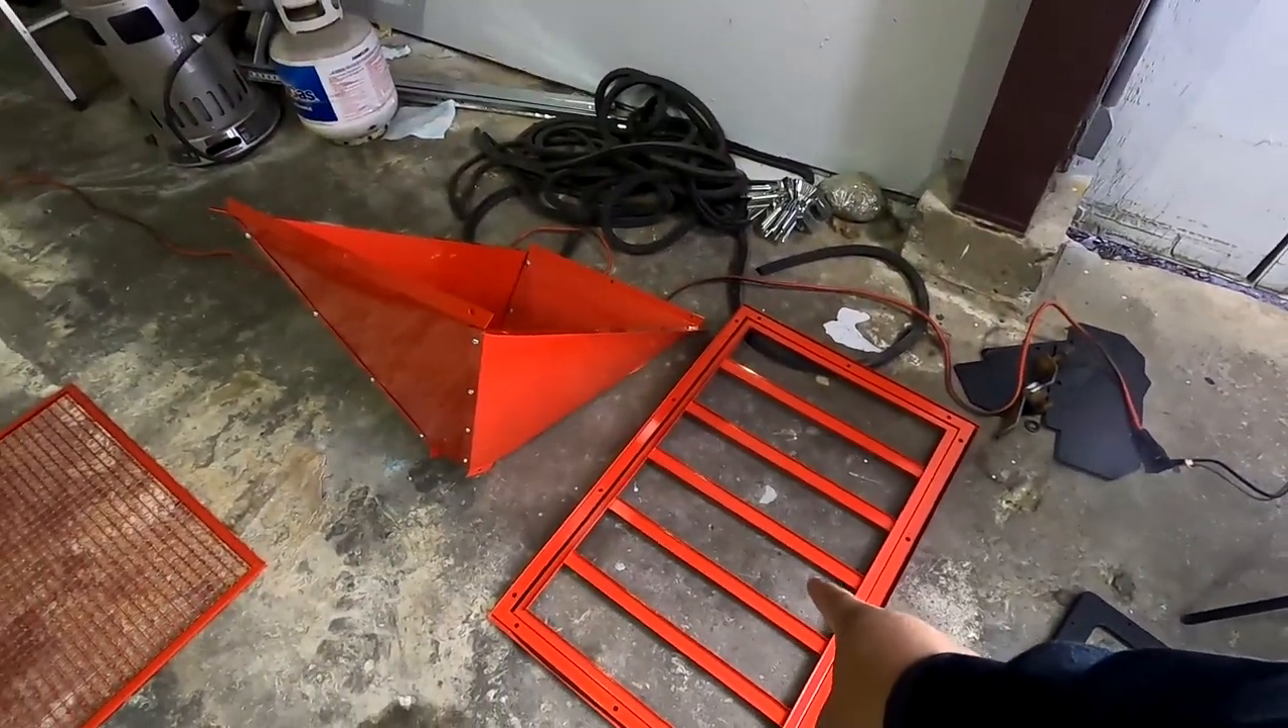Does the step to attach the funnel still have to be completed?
Yes.